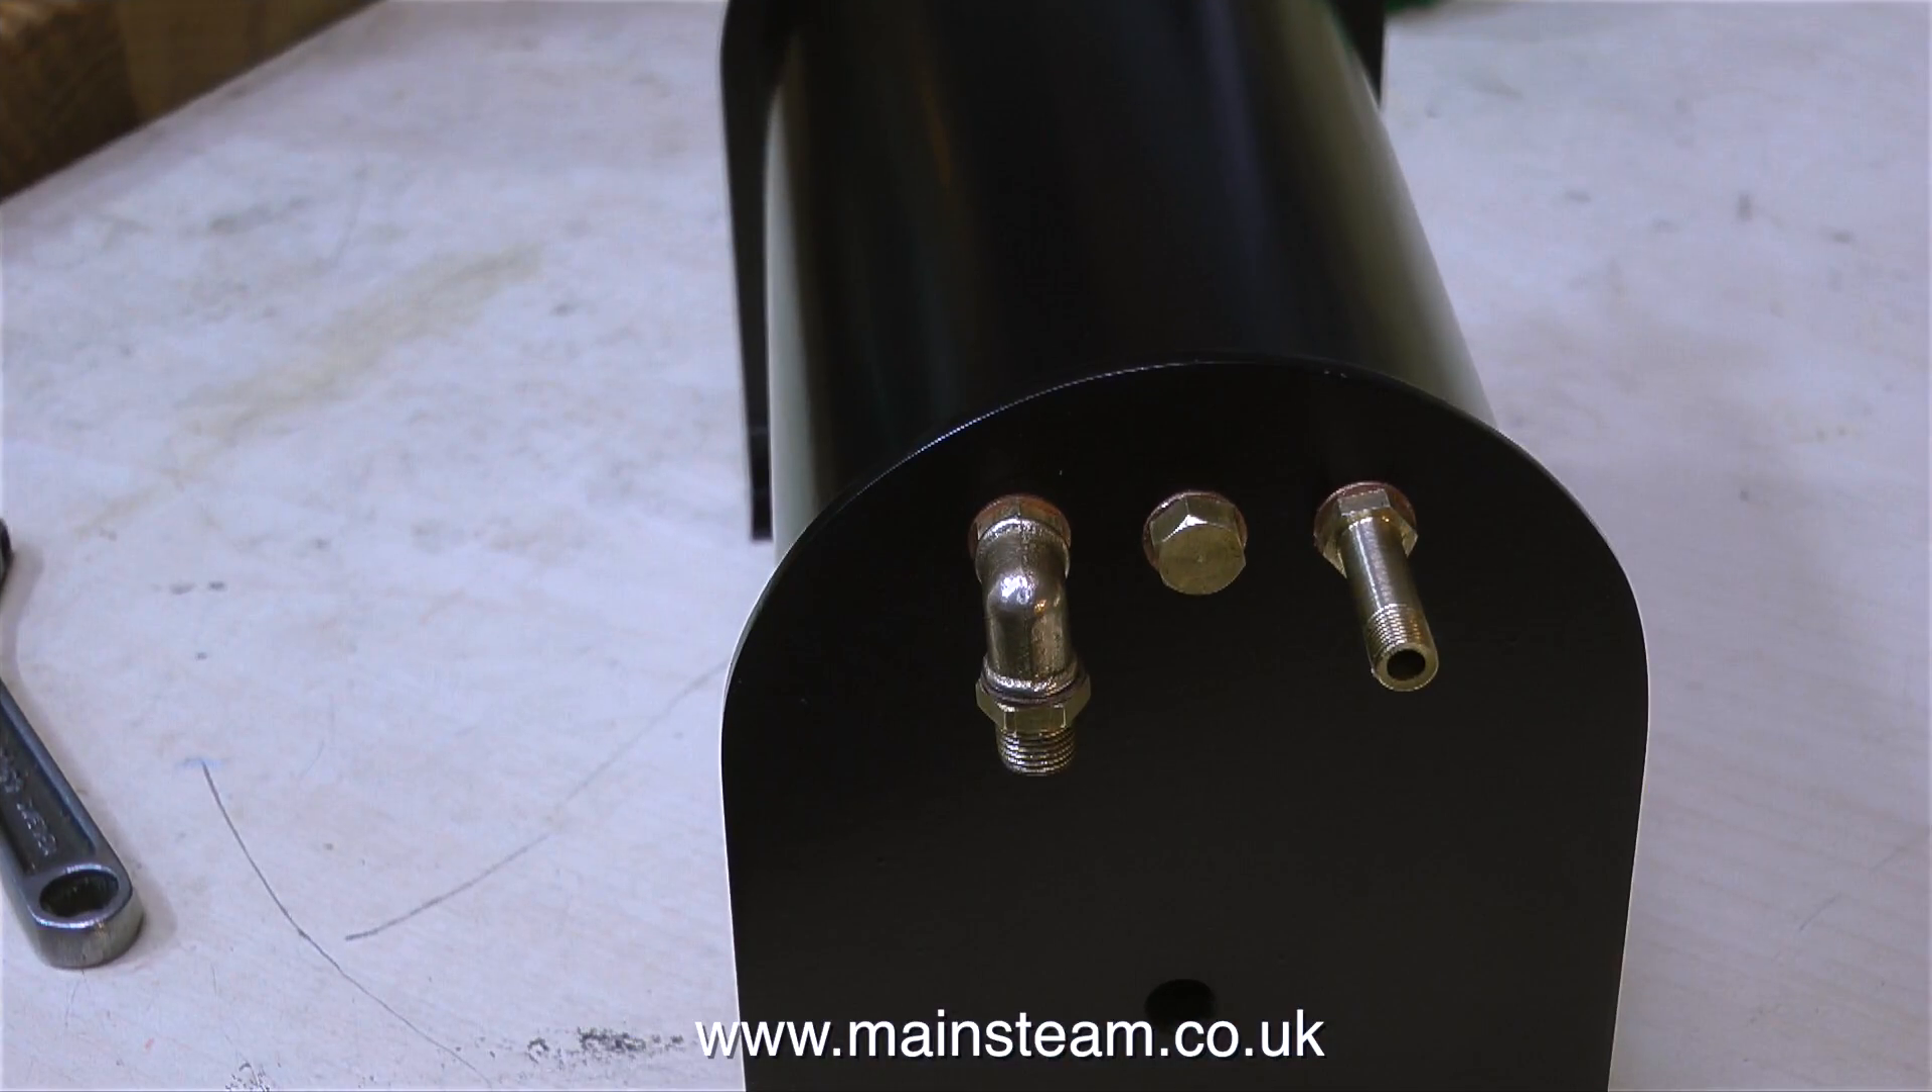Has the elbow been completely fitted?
Yes.